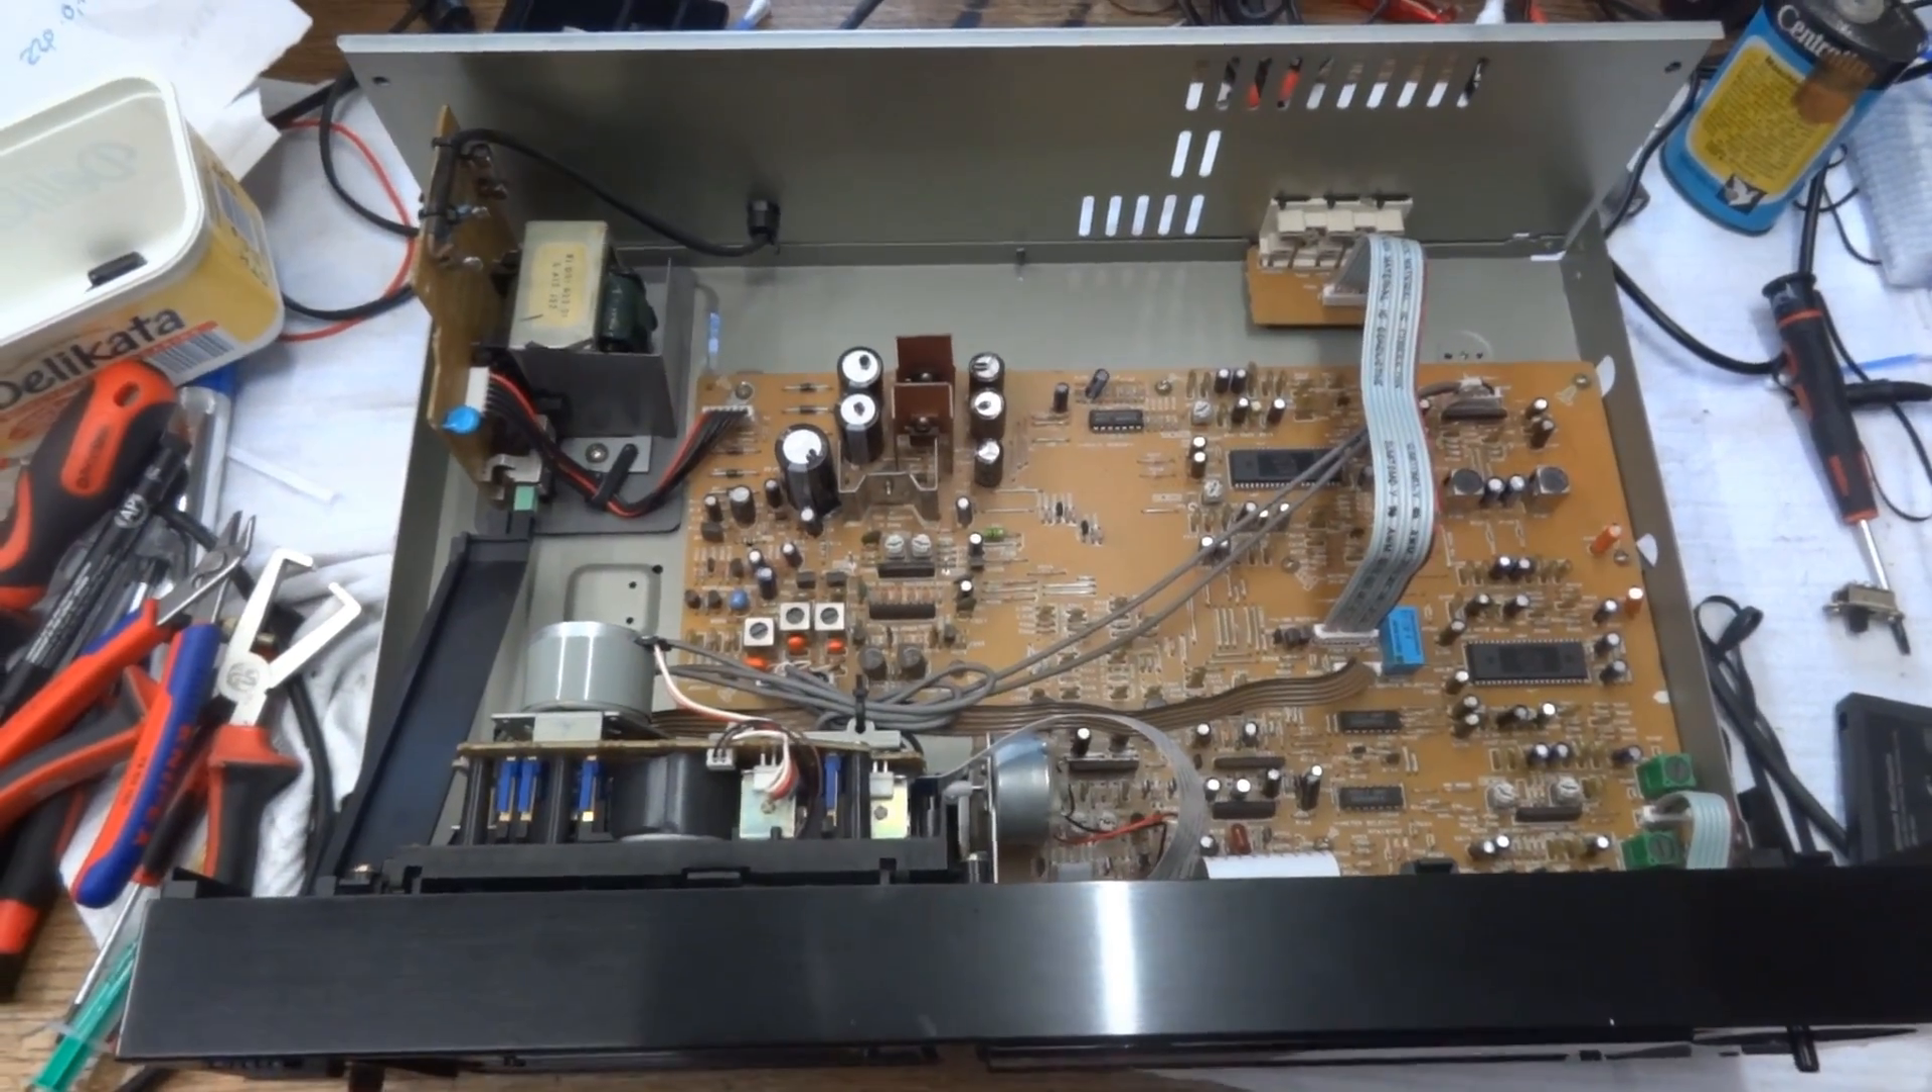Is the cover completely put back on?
No.